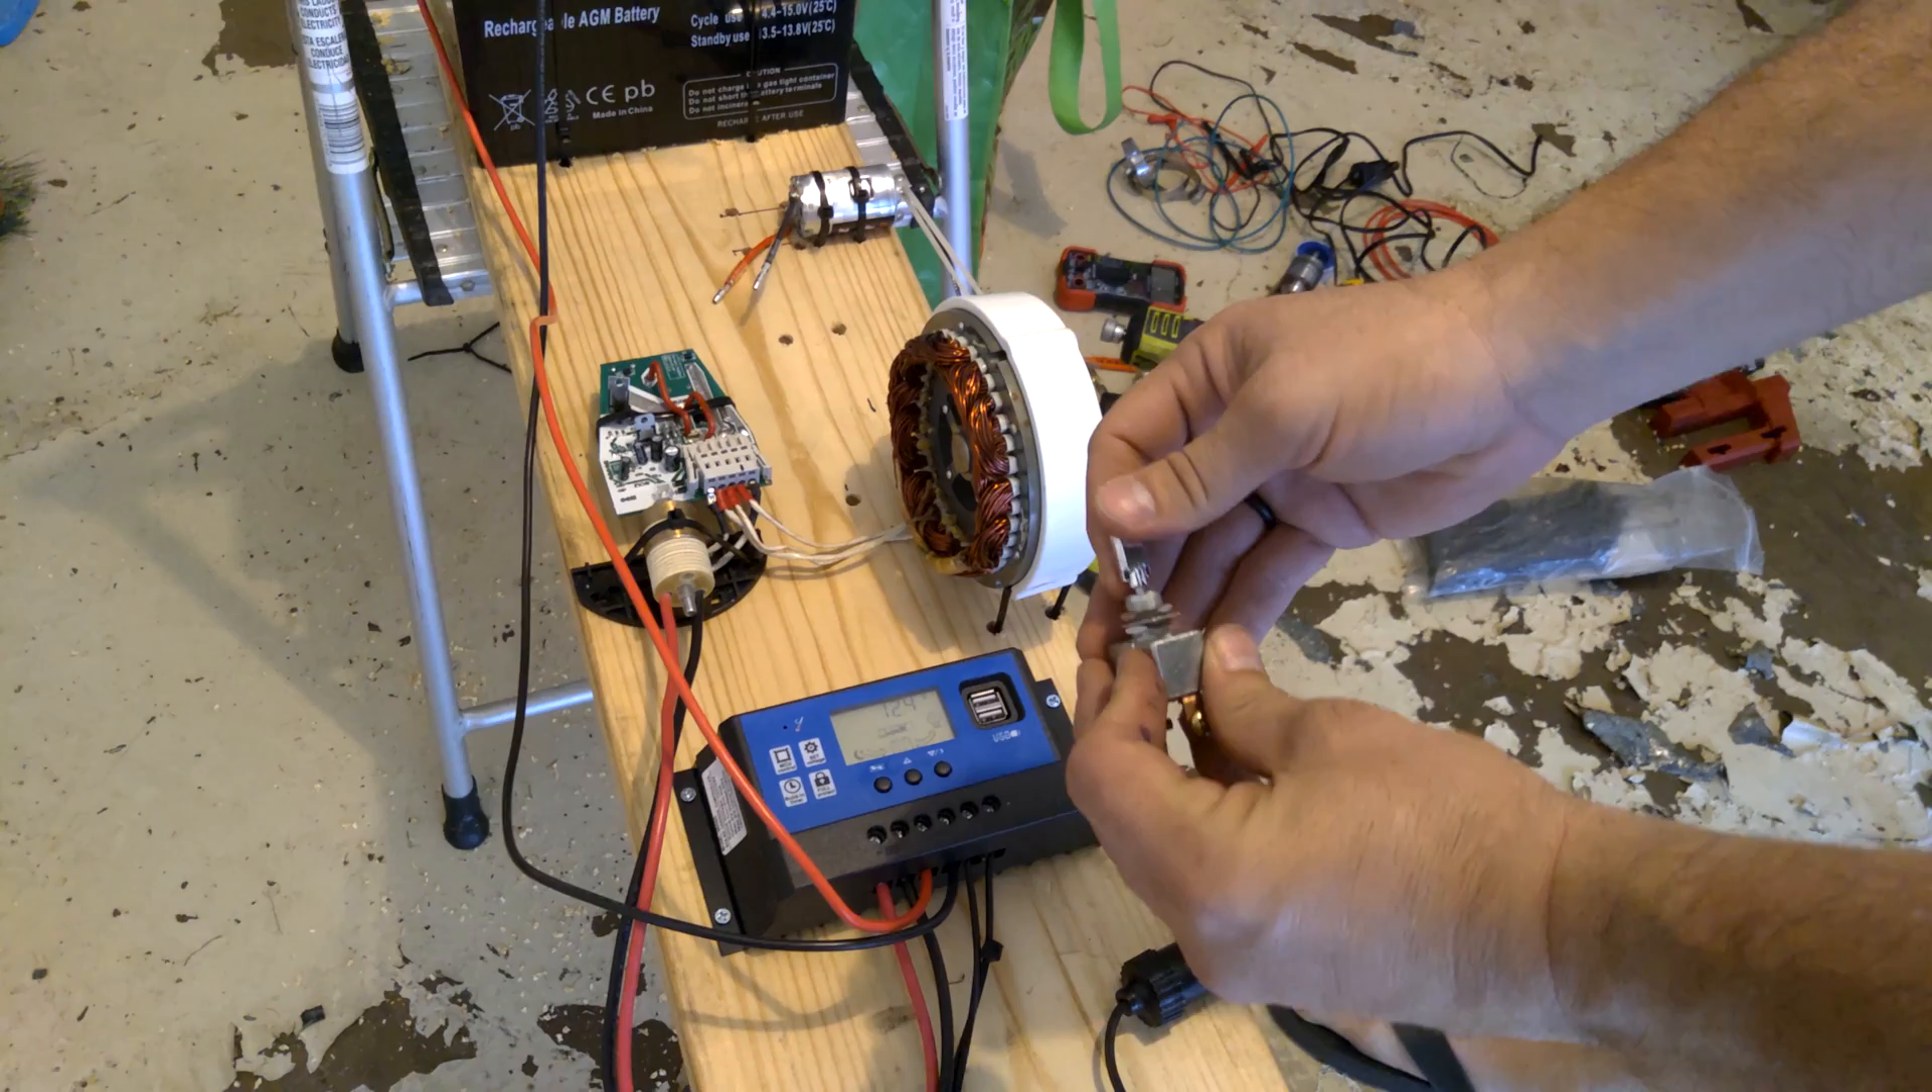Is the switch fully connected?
No.